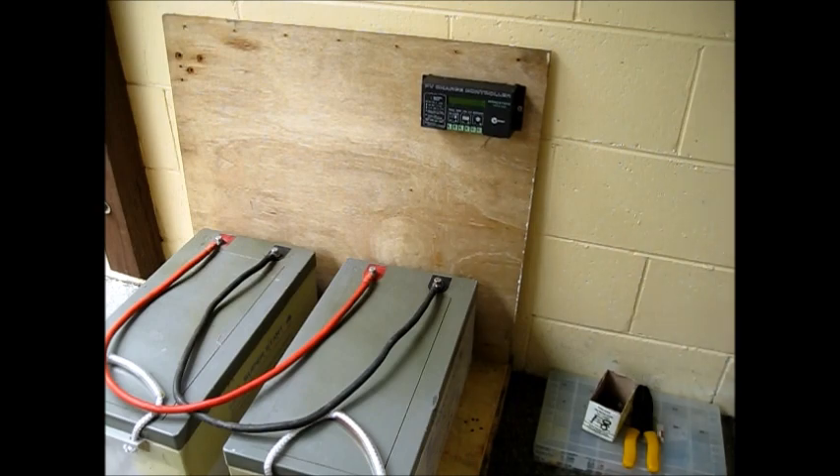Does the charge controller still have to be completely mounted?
No.